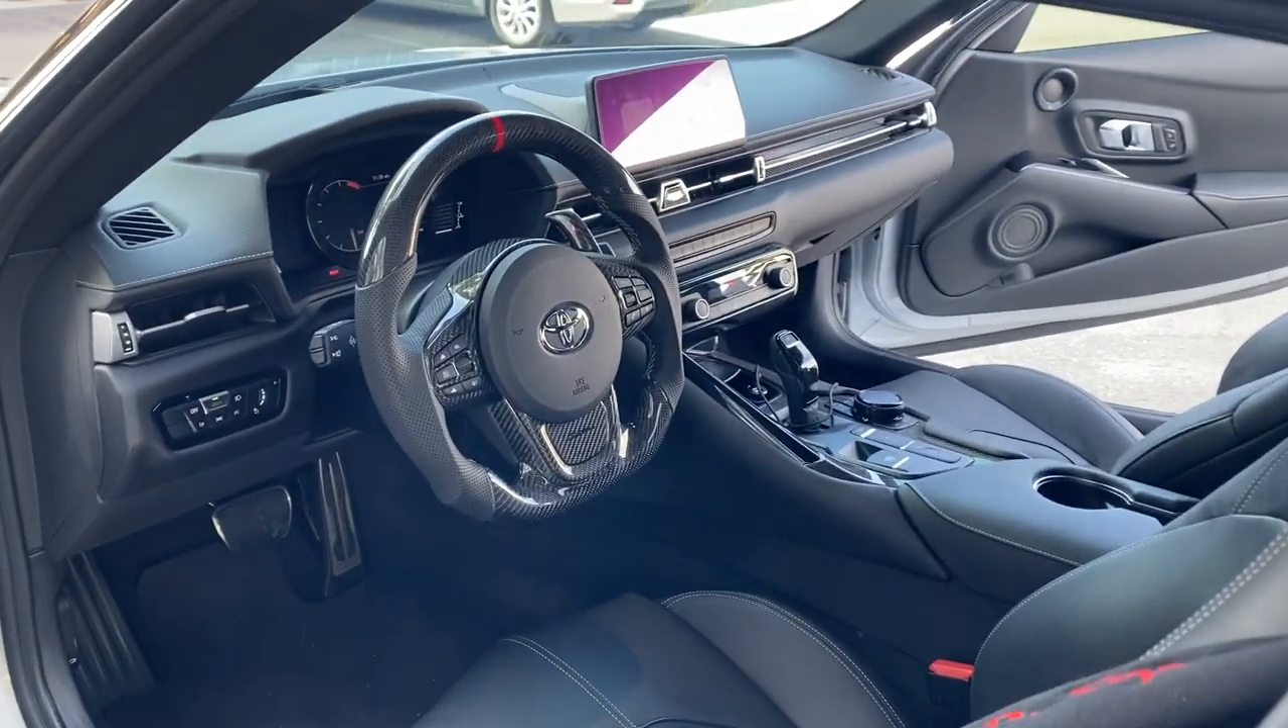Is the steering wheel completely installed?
Yes.